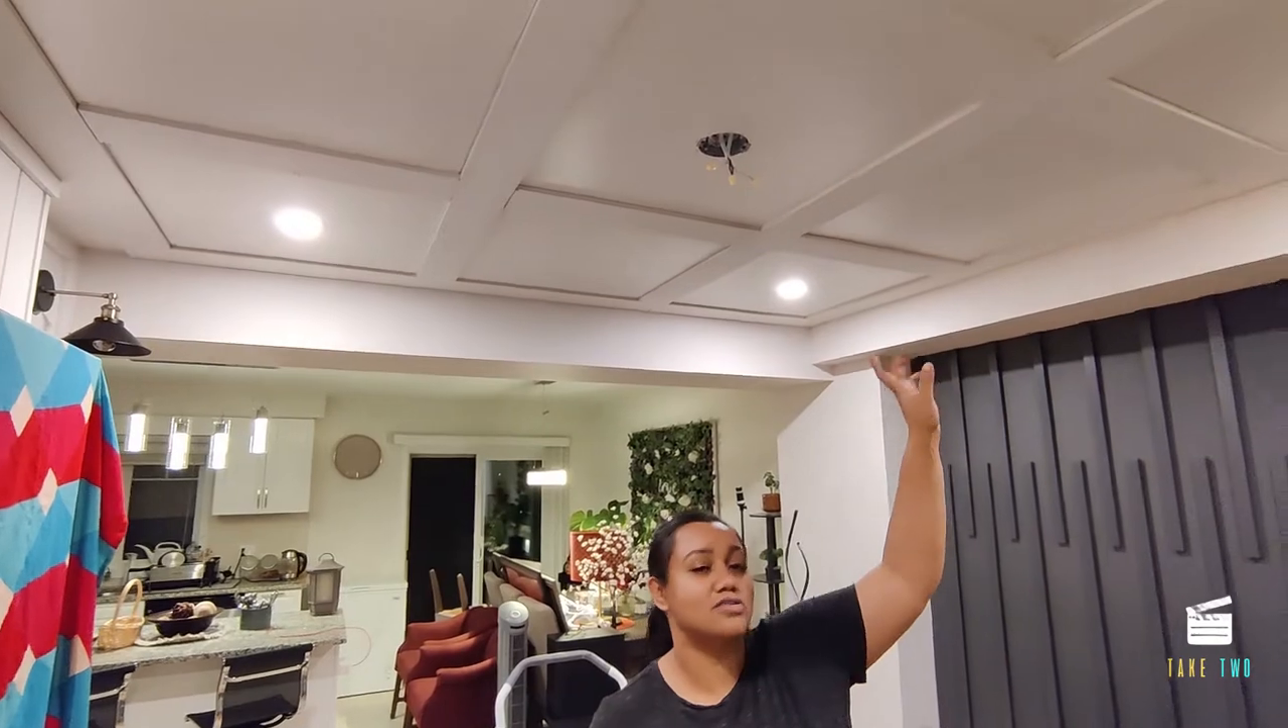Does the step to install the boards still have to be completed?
No.